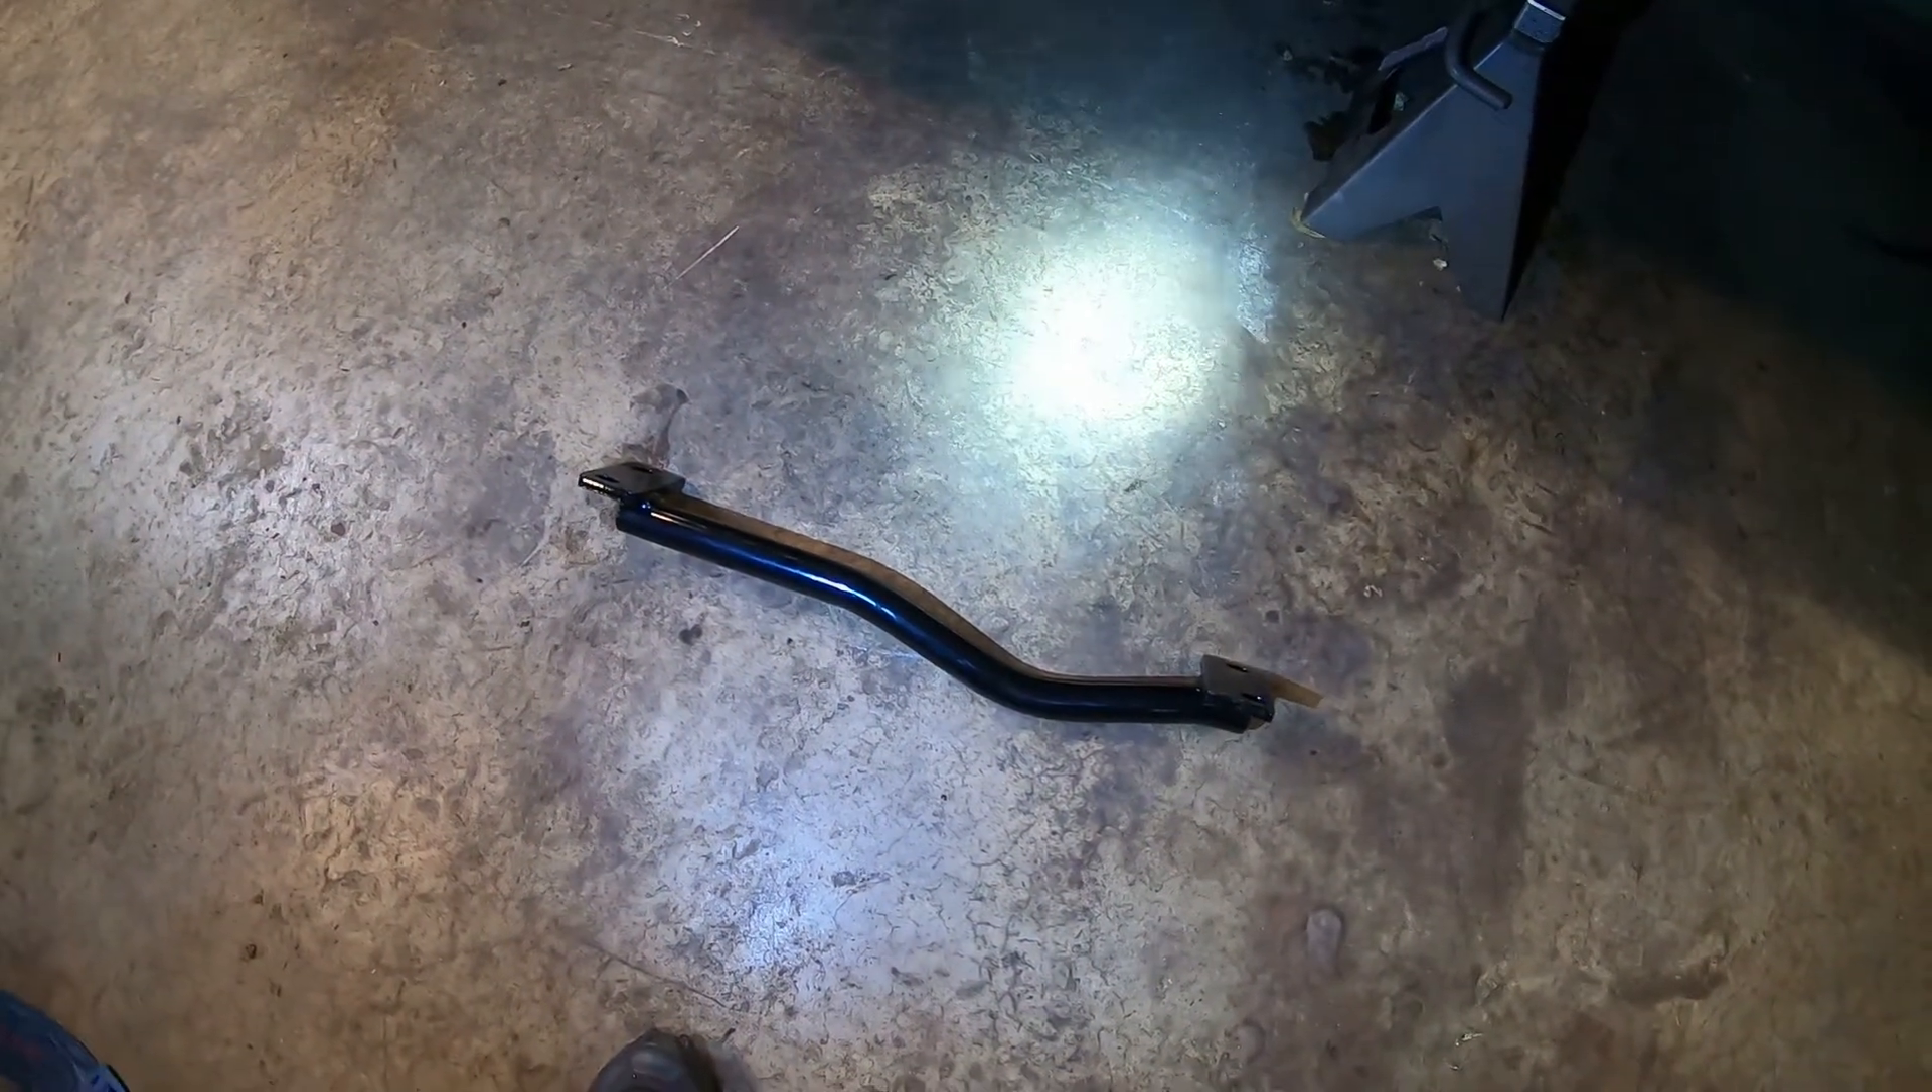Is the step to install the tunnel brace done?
No.